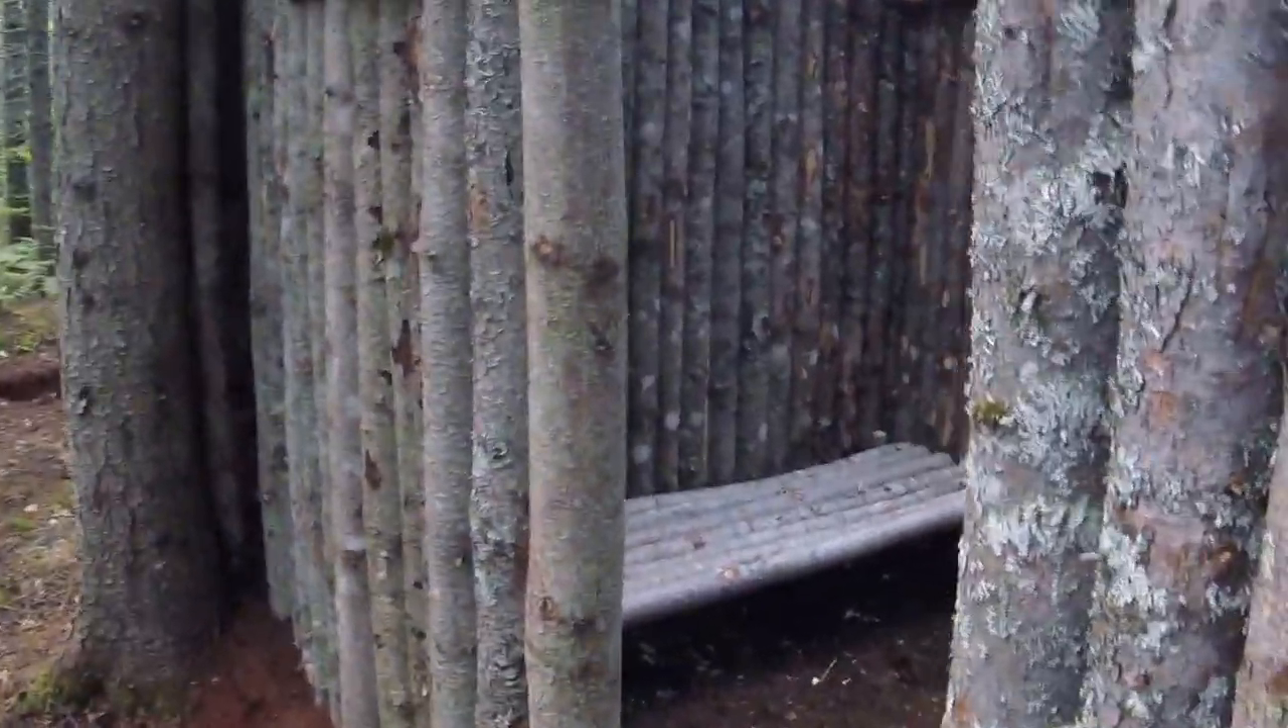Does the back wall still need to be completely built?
No.